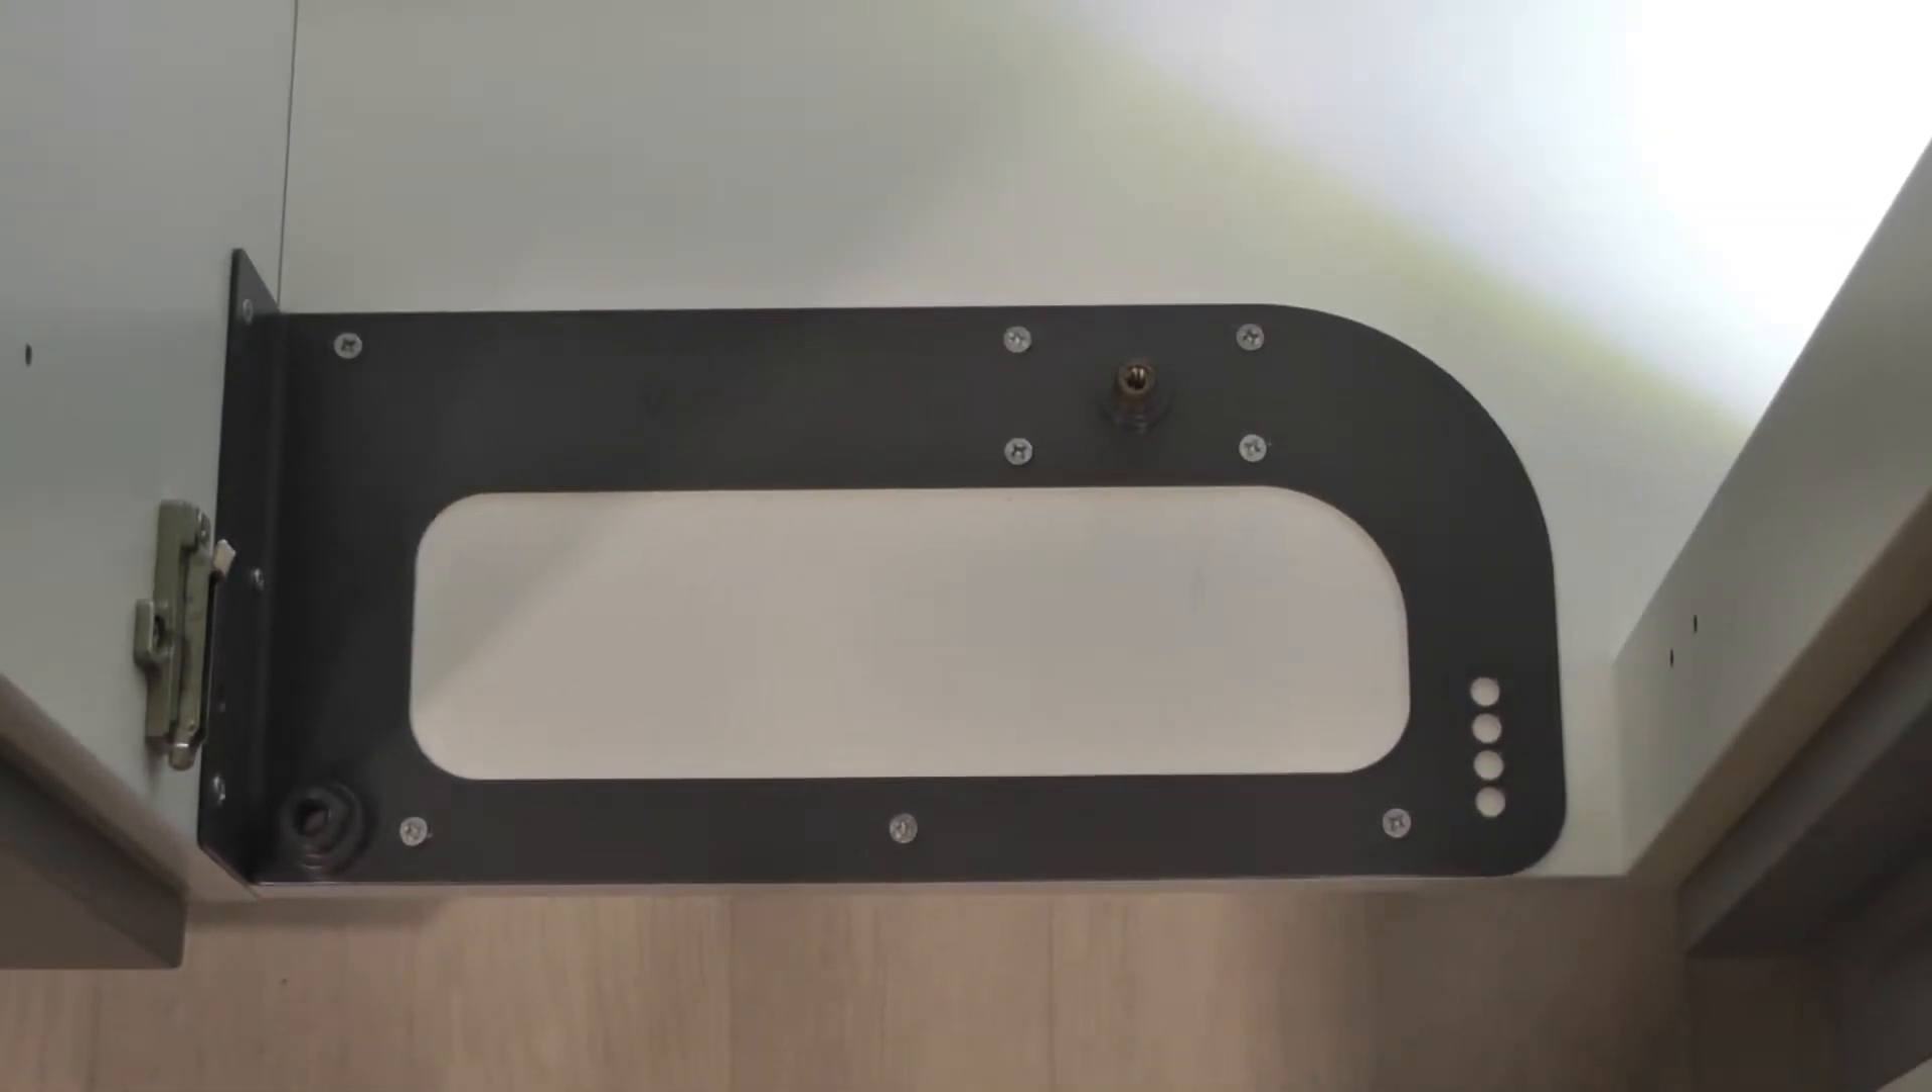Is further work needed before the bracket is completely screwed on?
No.